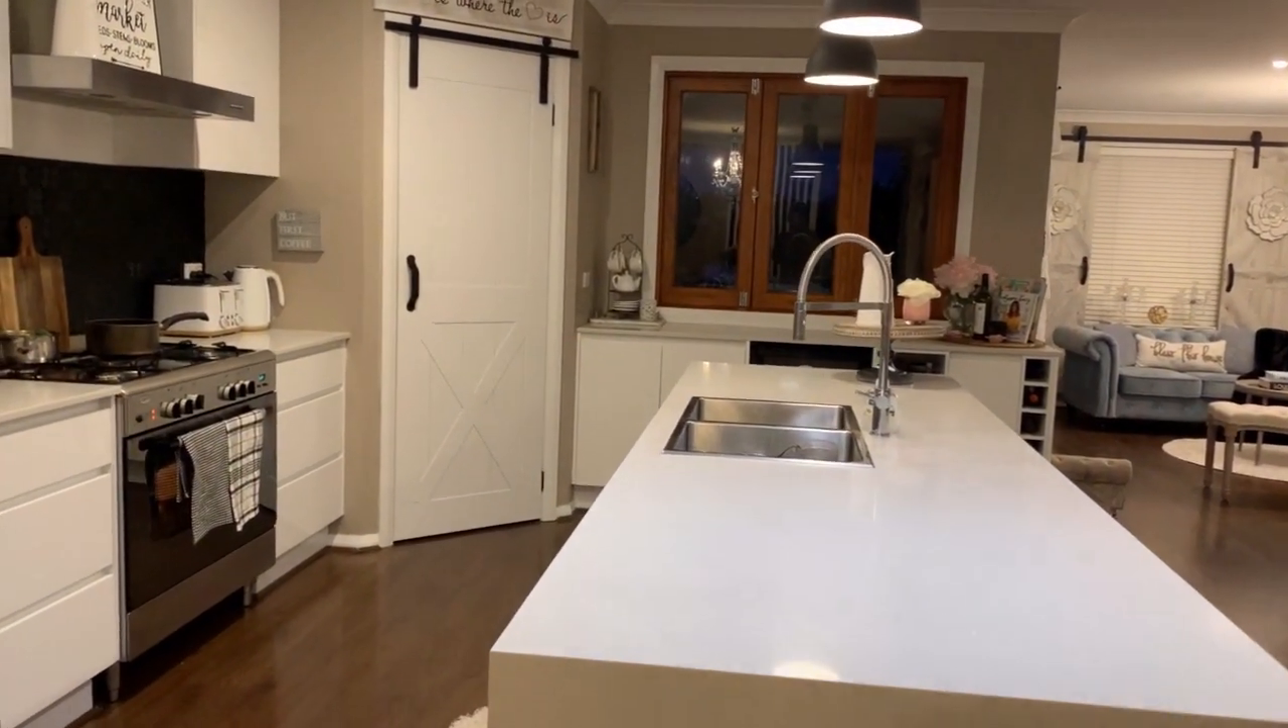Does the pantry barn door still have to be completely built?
No.